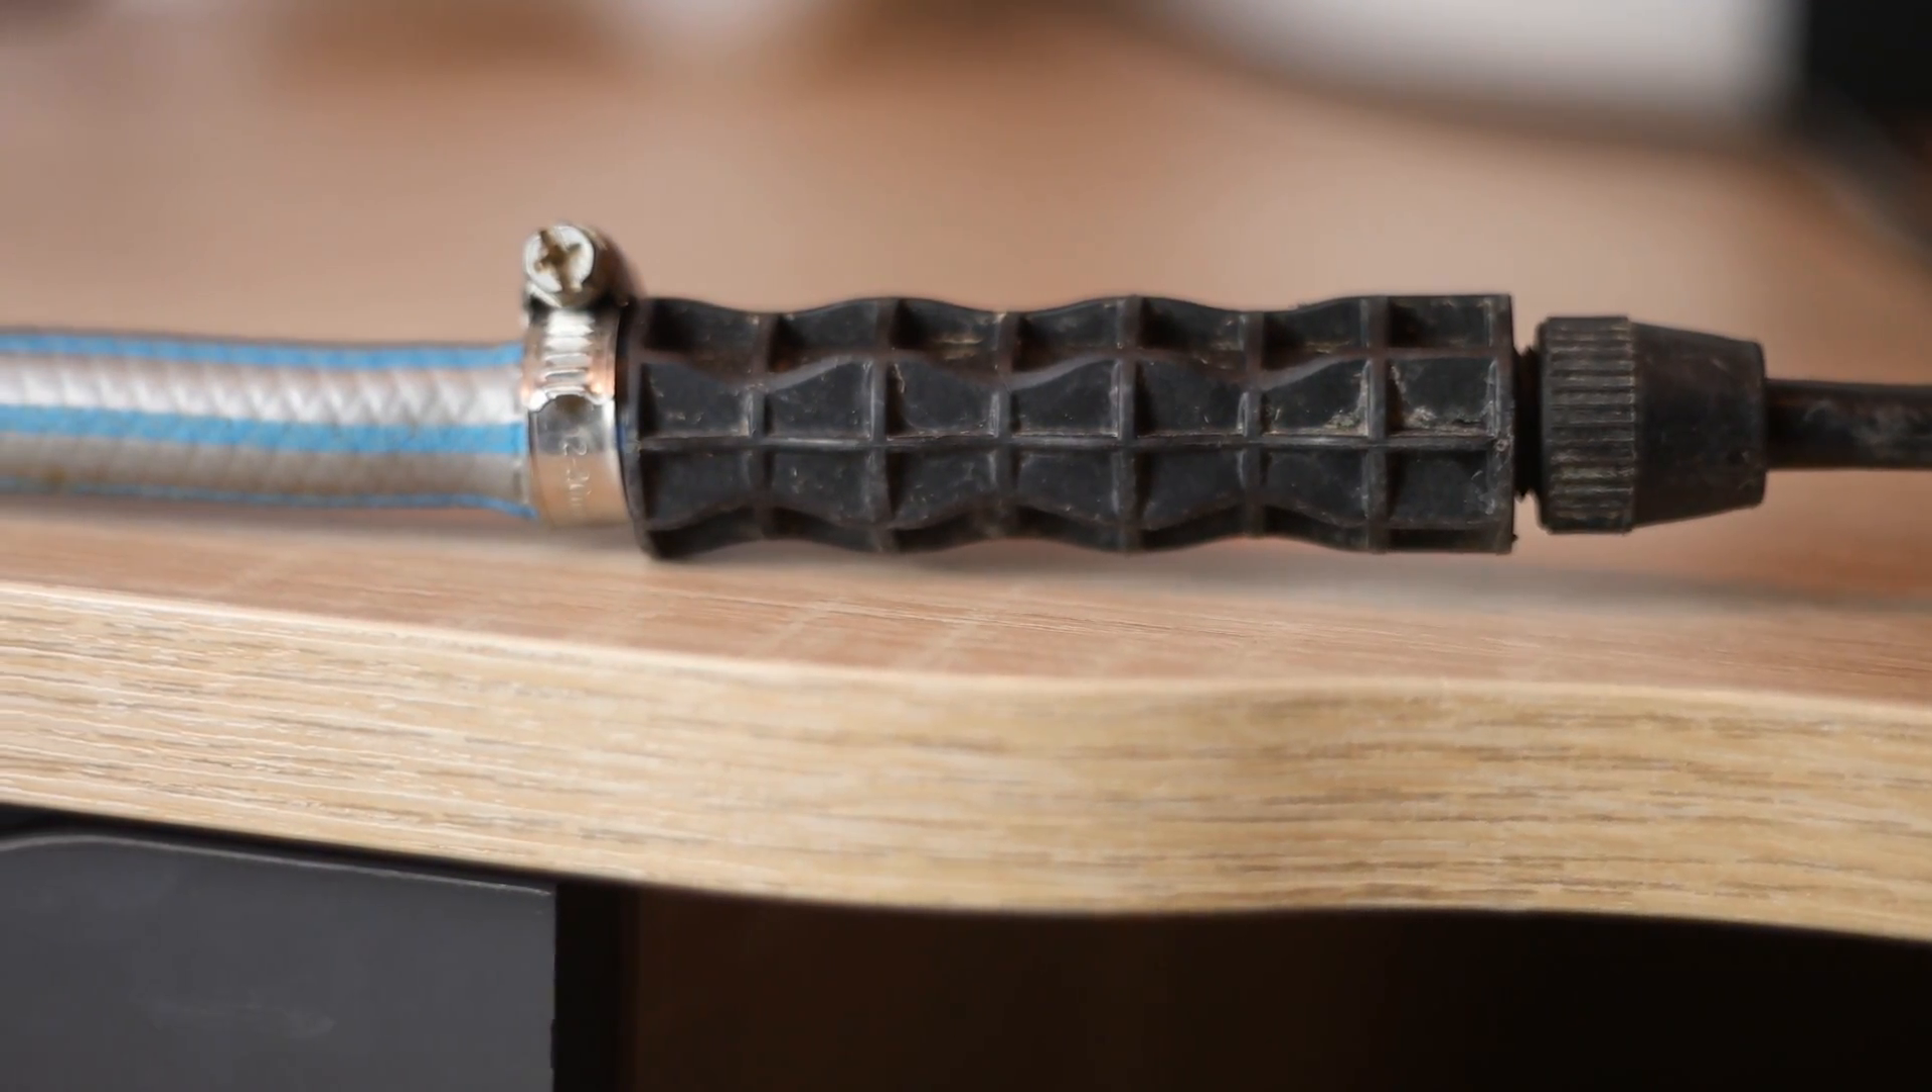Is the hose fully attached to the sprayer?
Yes.